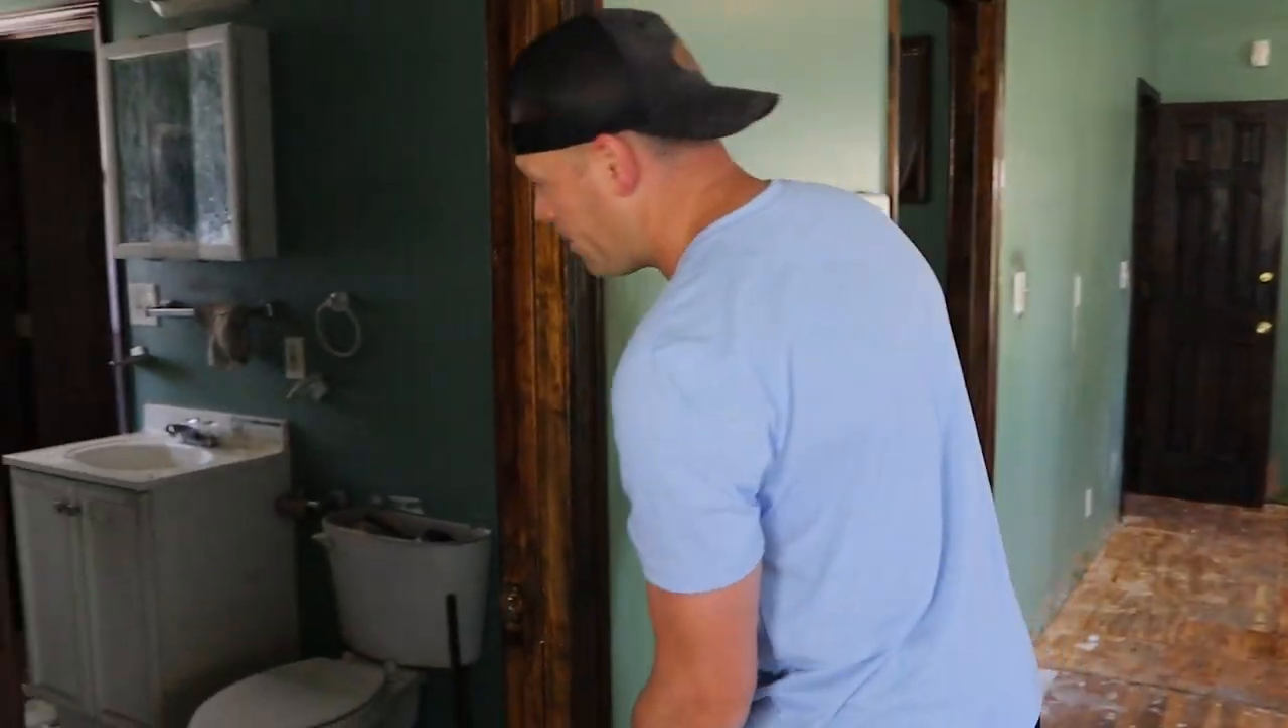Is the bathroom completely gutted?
No.